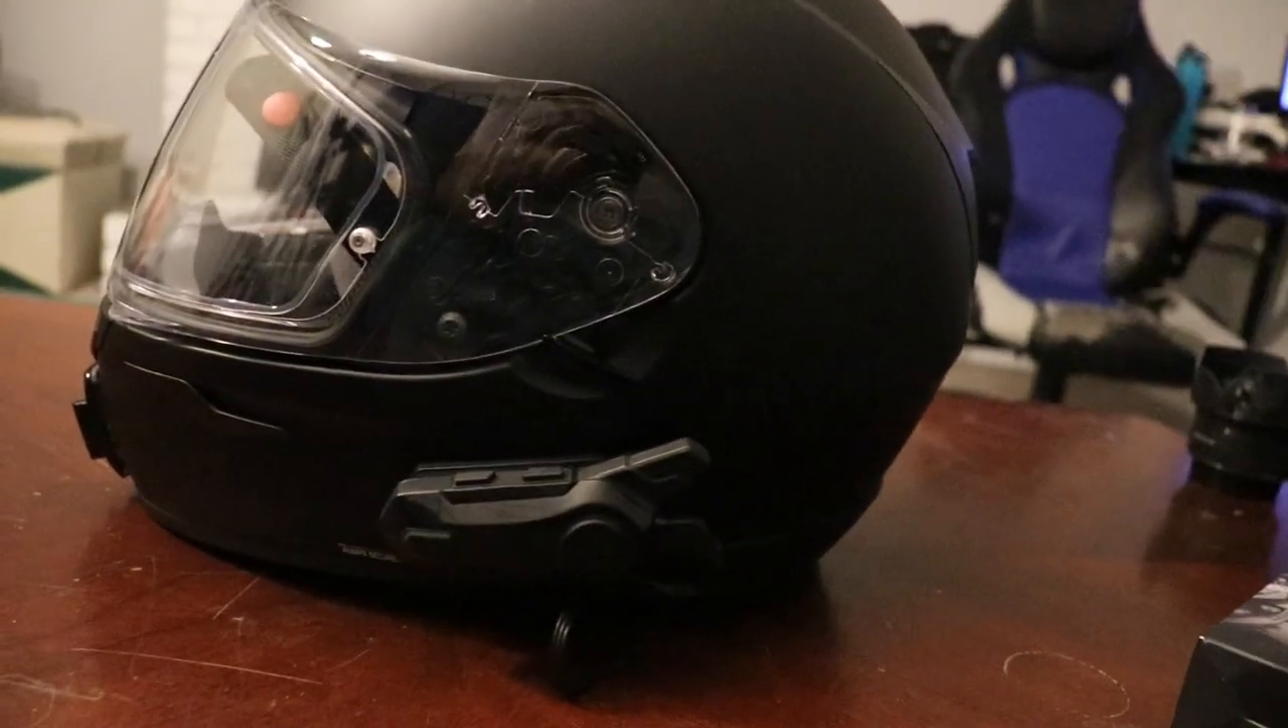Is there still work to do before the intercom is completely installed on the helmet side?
No.